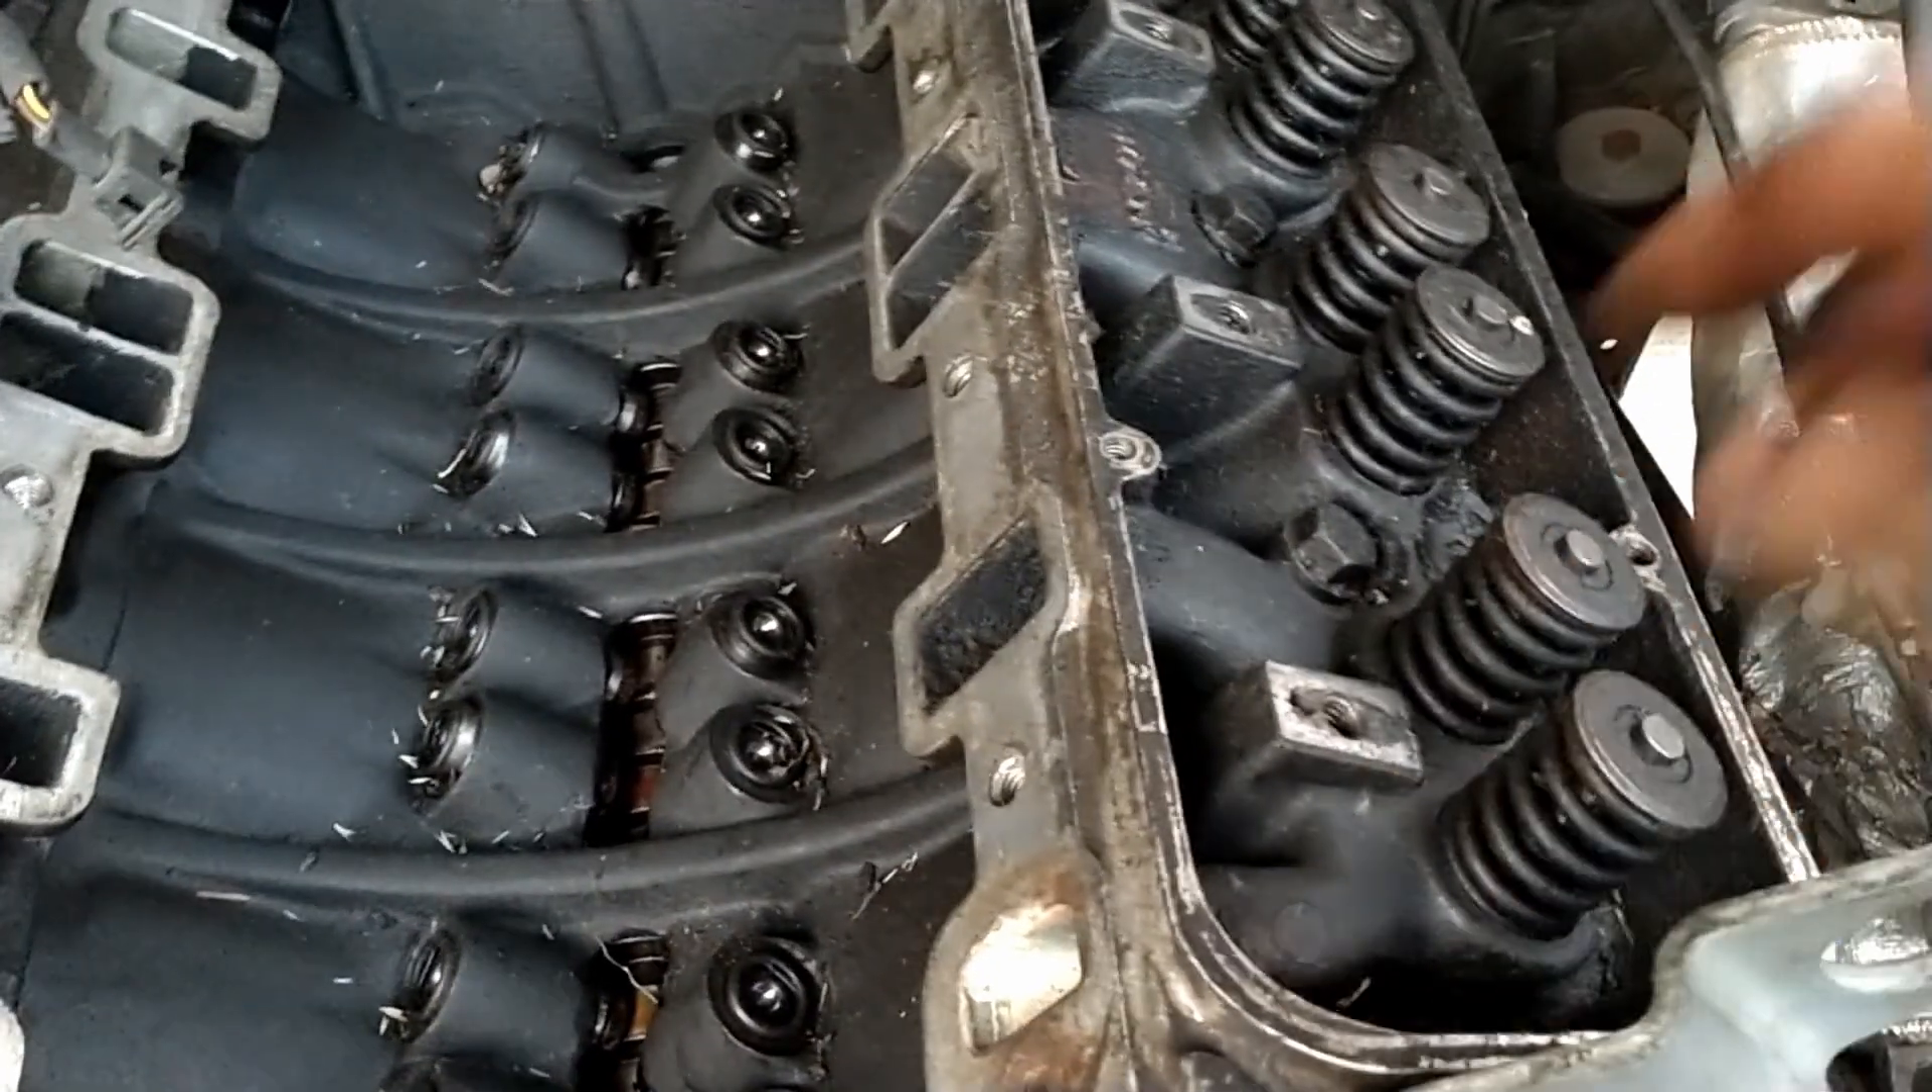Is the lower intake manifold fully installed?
No.